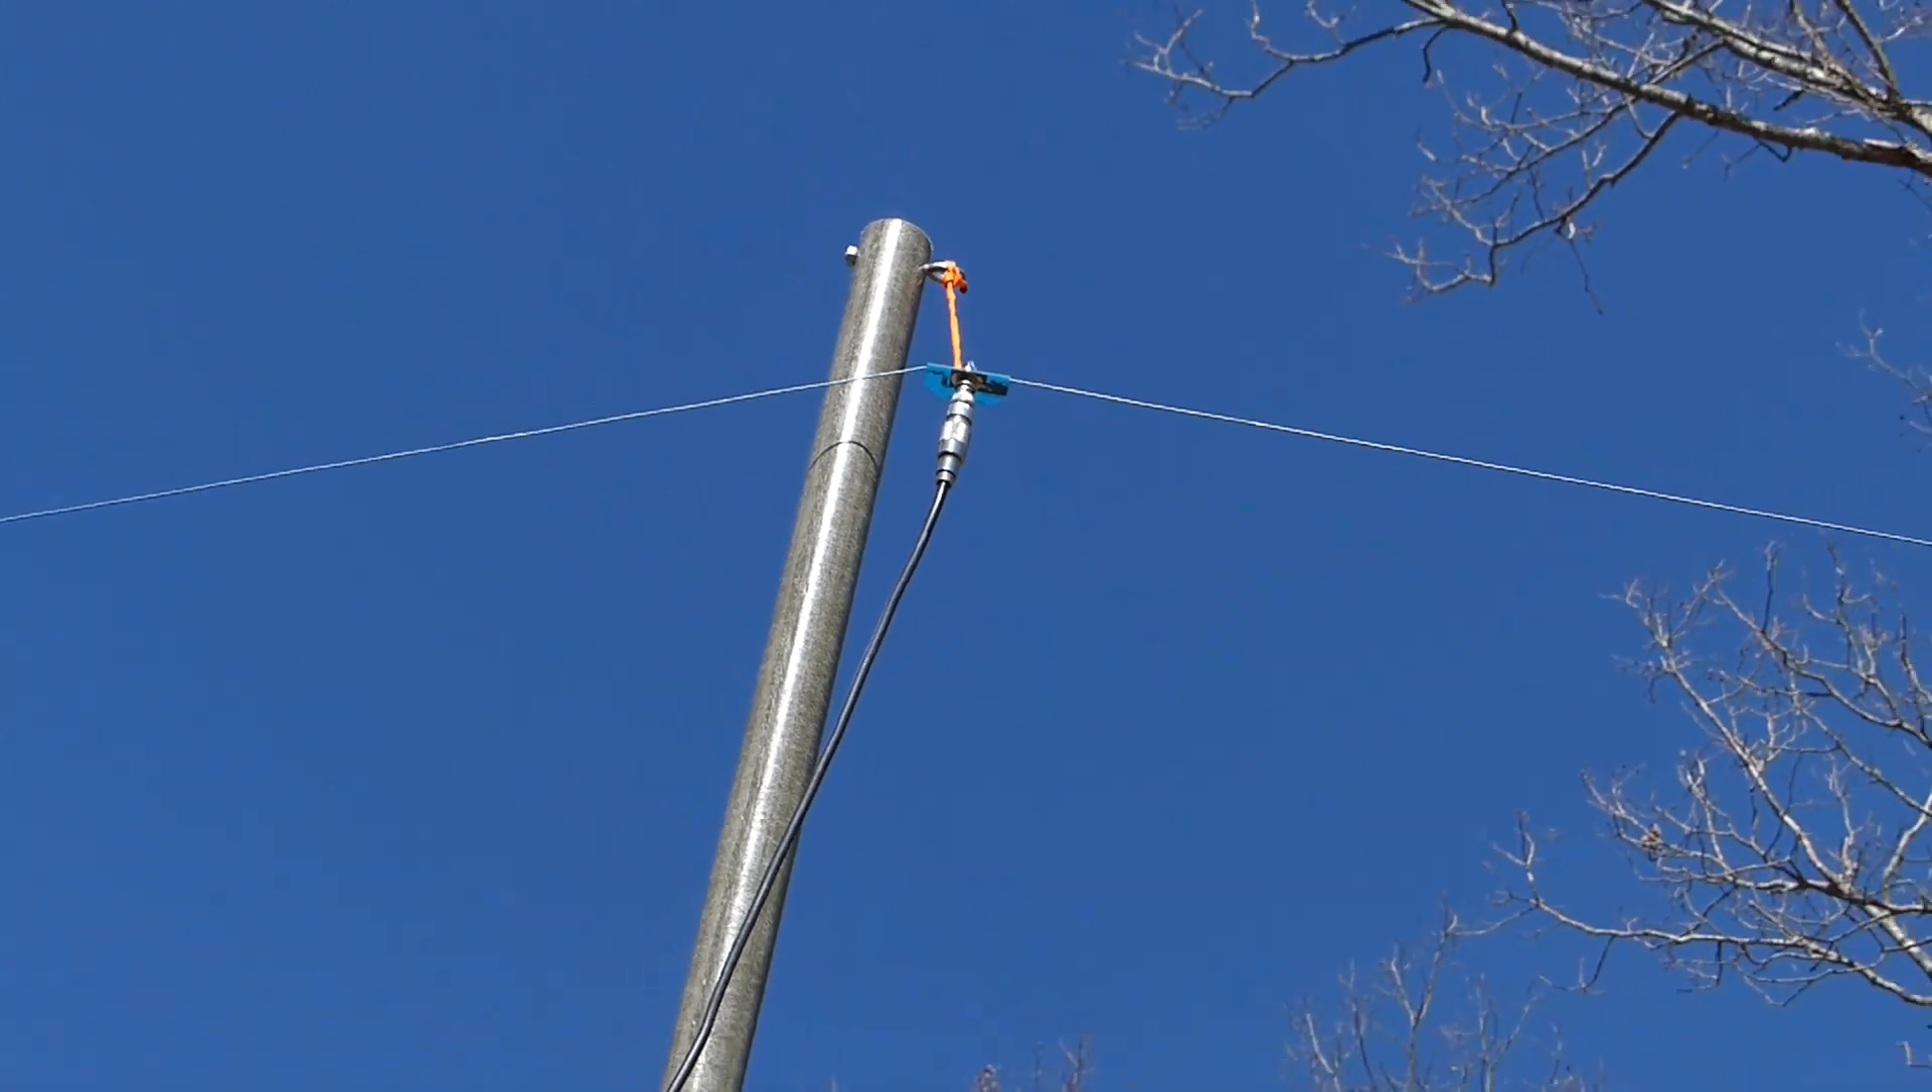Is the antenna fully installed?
Yes.